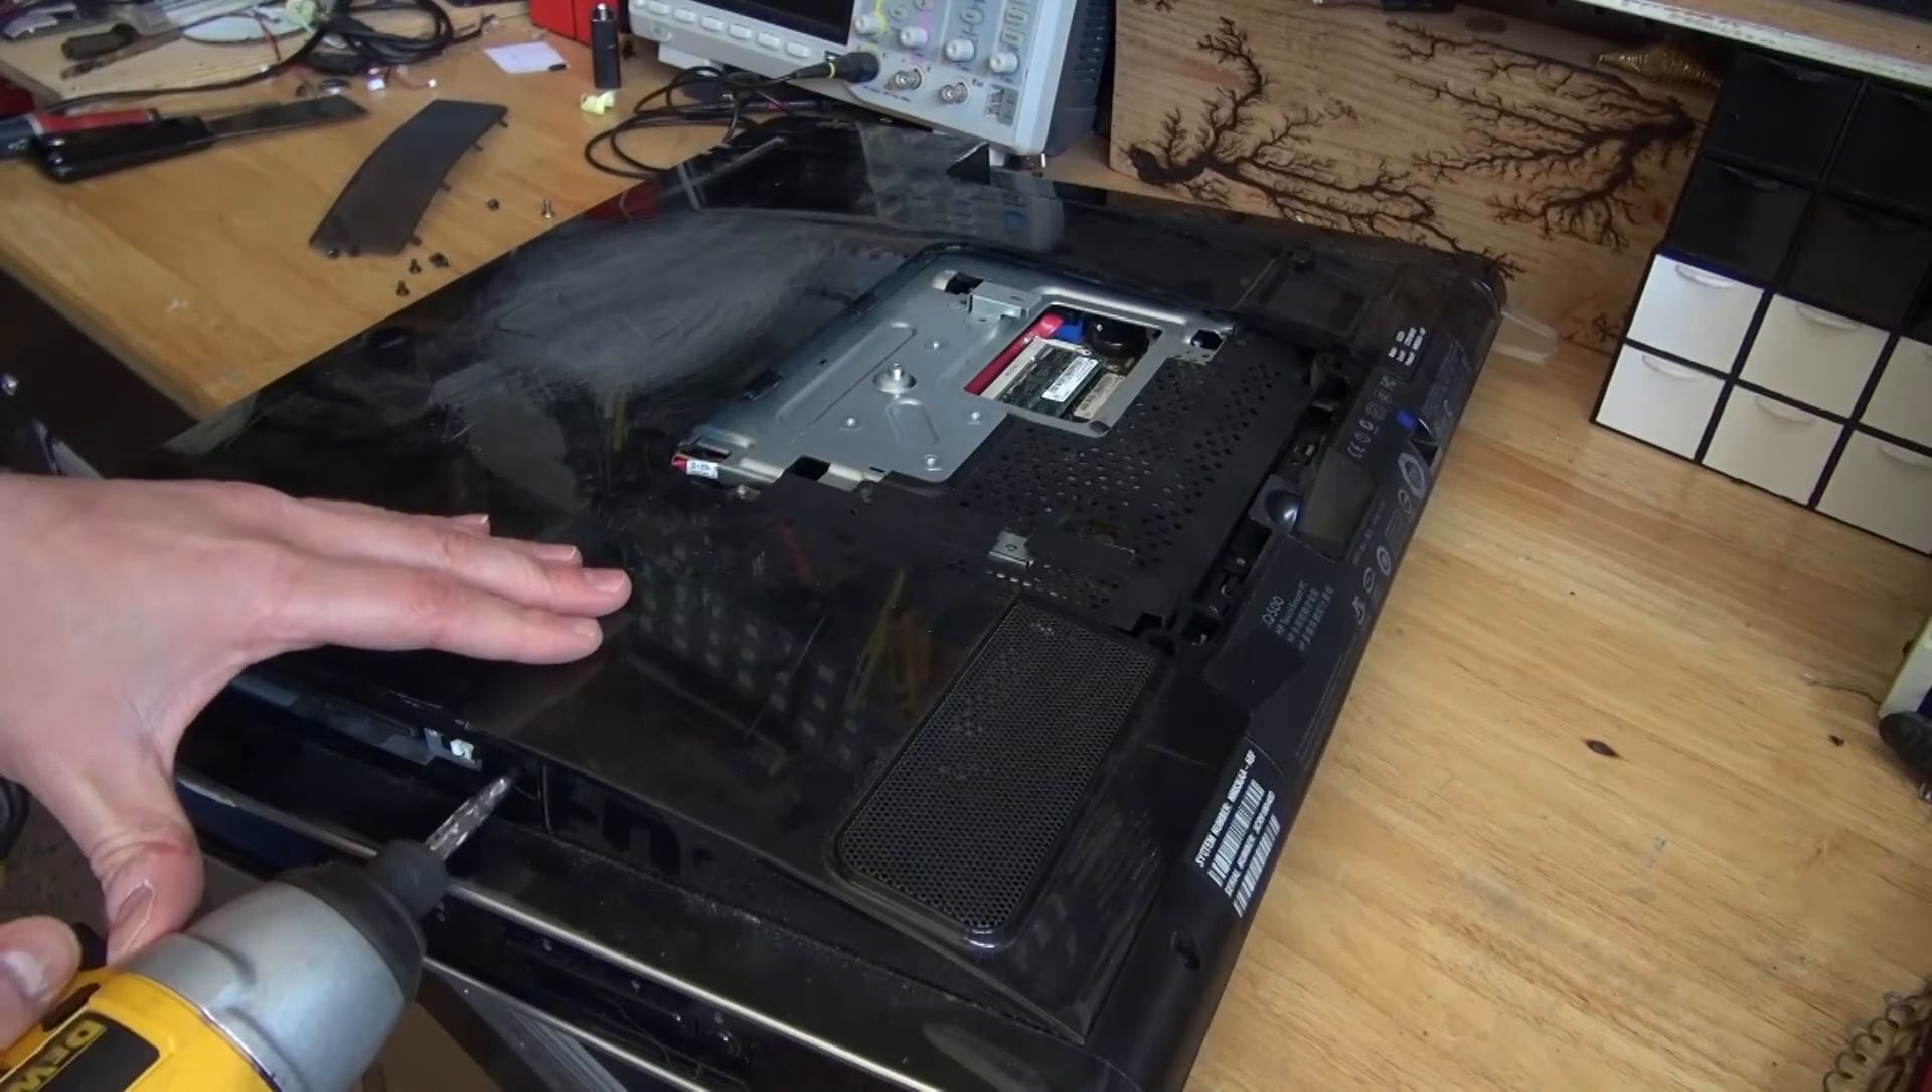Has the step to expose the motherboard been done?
No.